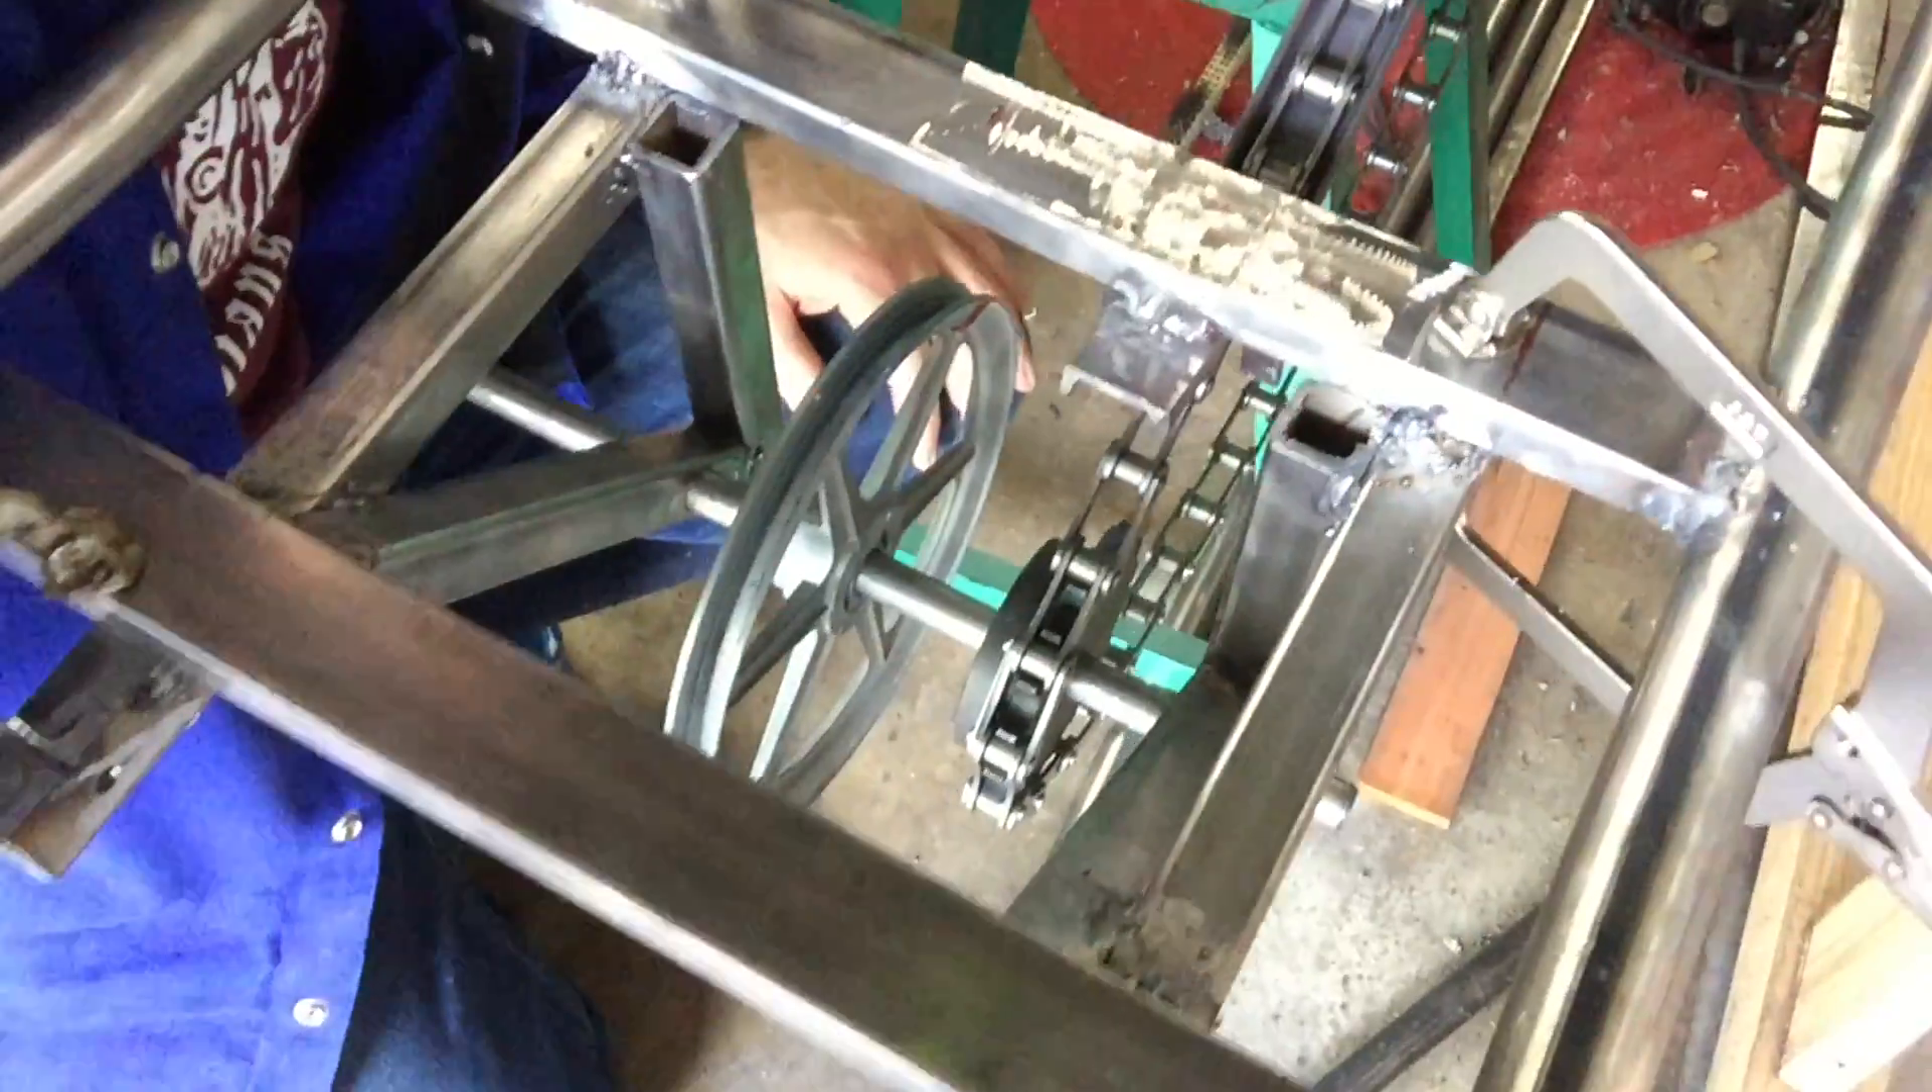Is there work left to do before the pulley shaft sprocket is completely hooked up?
No.